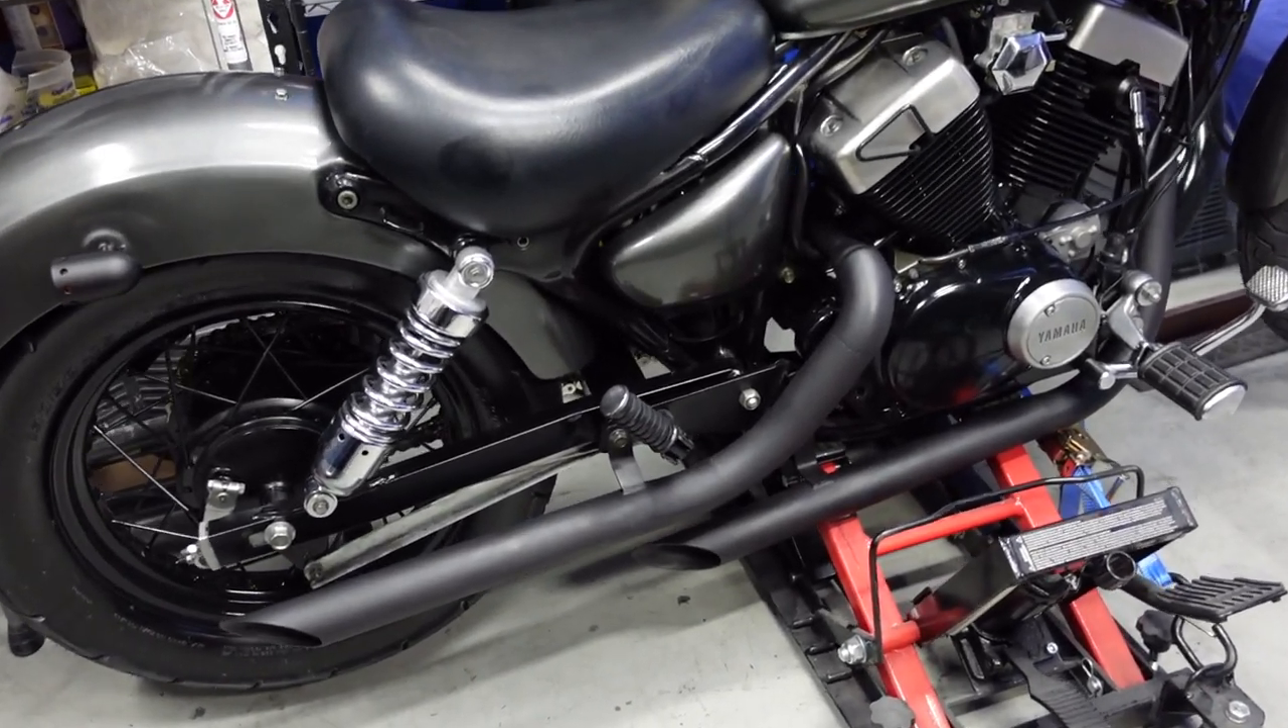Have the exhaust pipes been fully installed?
Yes.